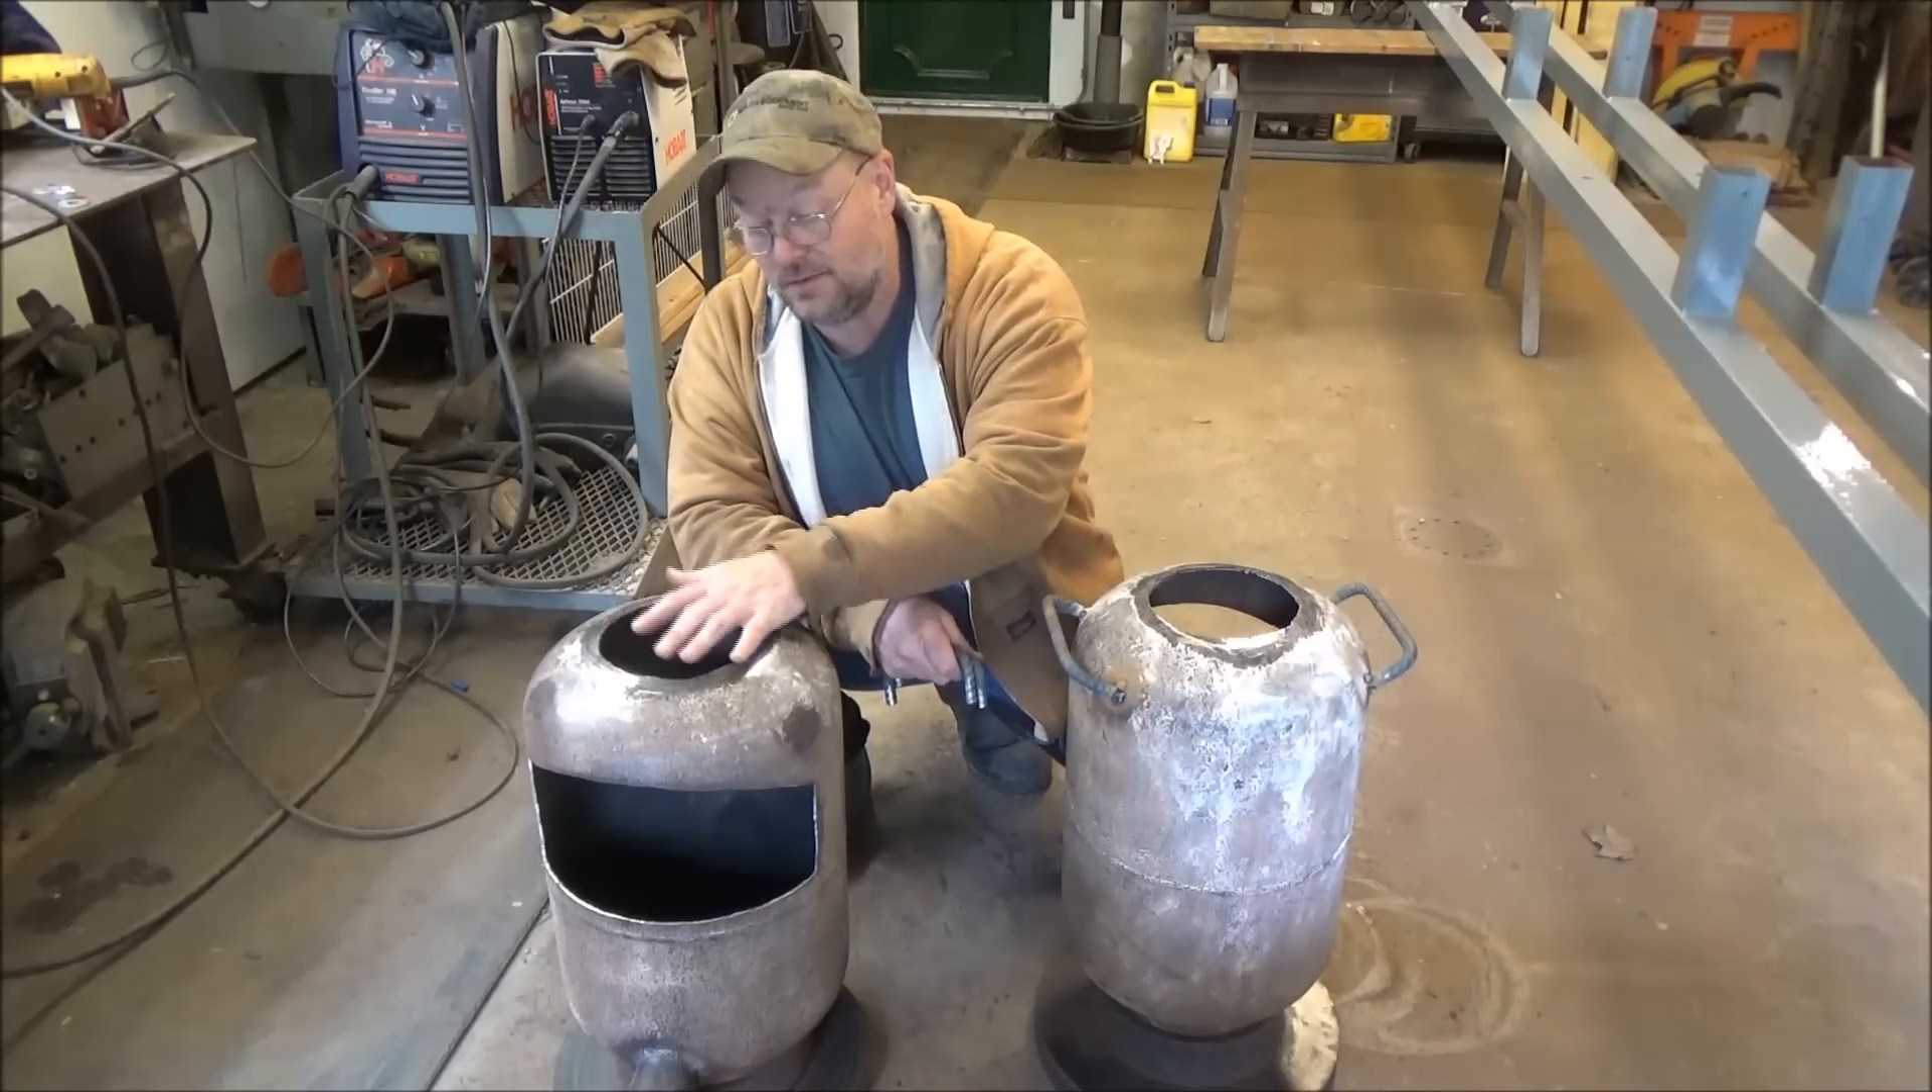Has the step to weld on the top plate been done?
No.